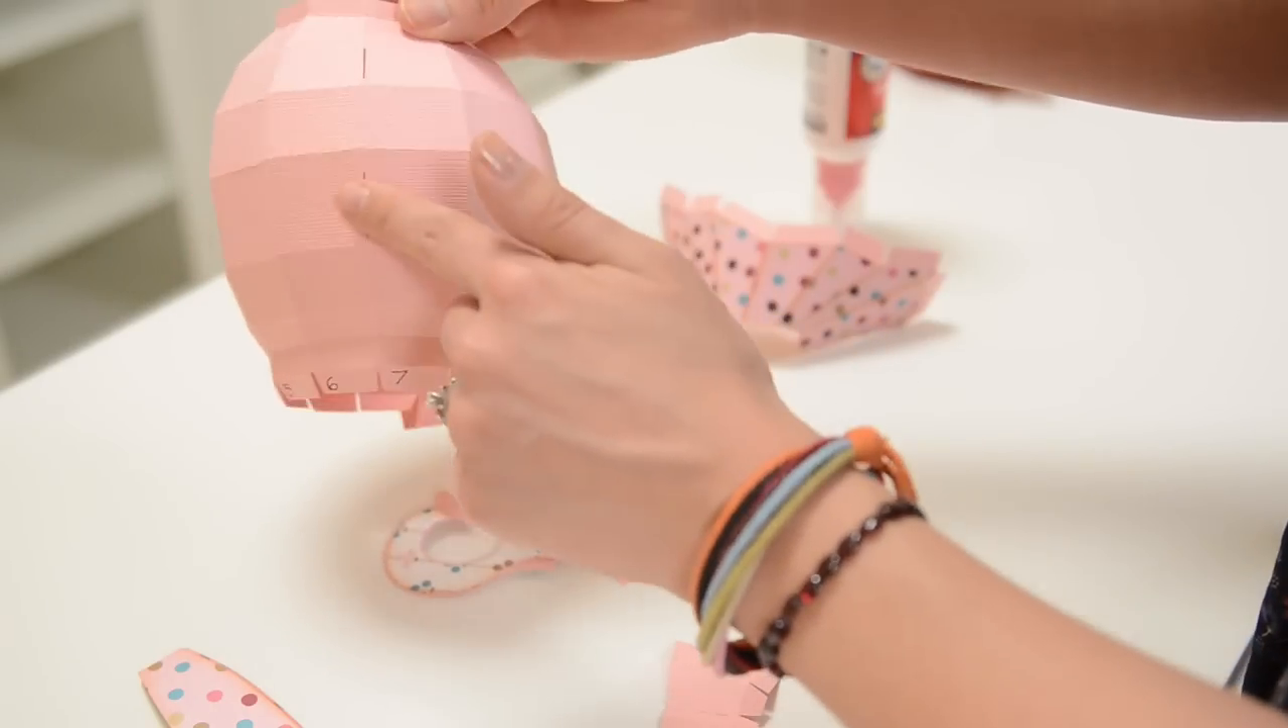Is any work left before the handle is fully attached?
Yes.